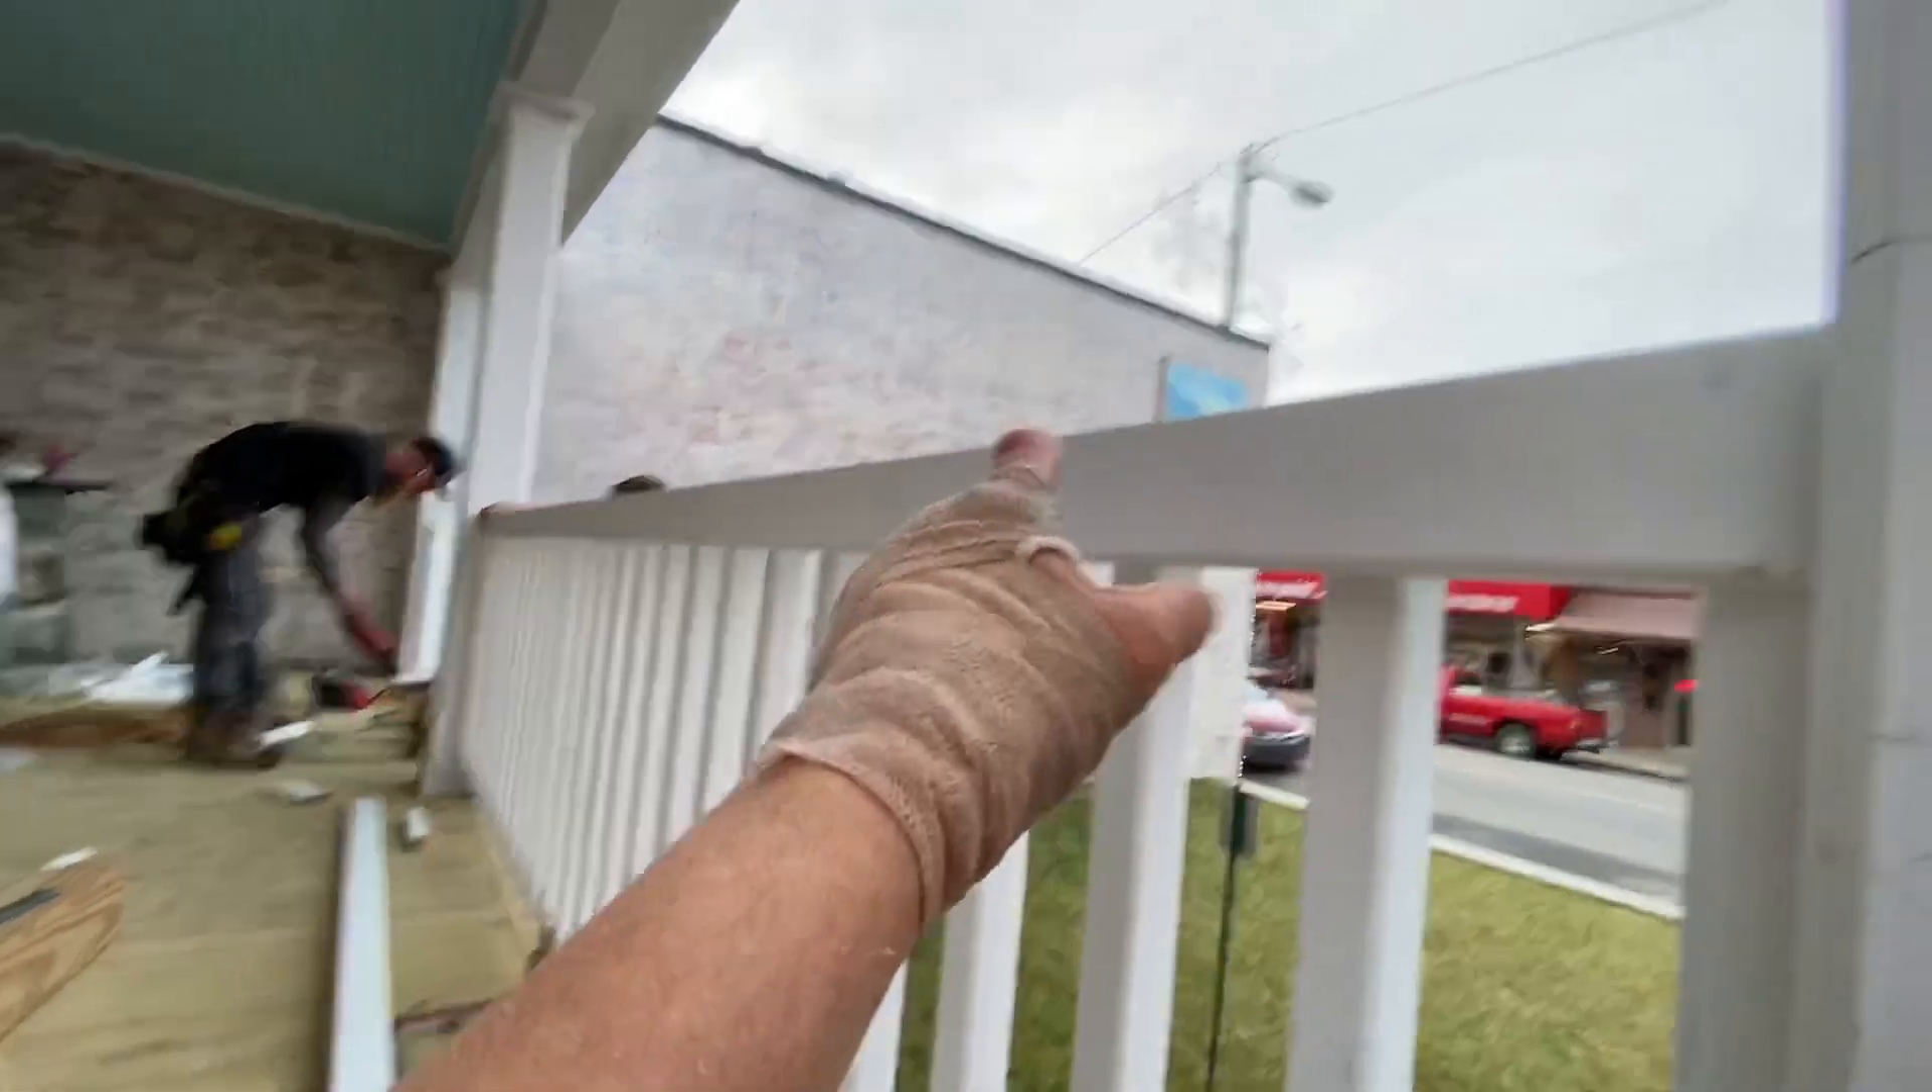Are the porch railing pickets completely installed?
Yes.